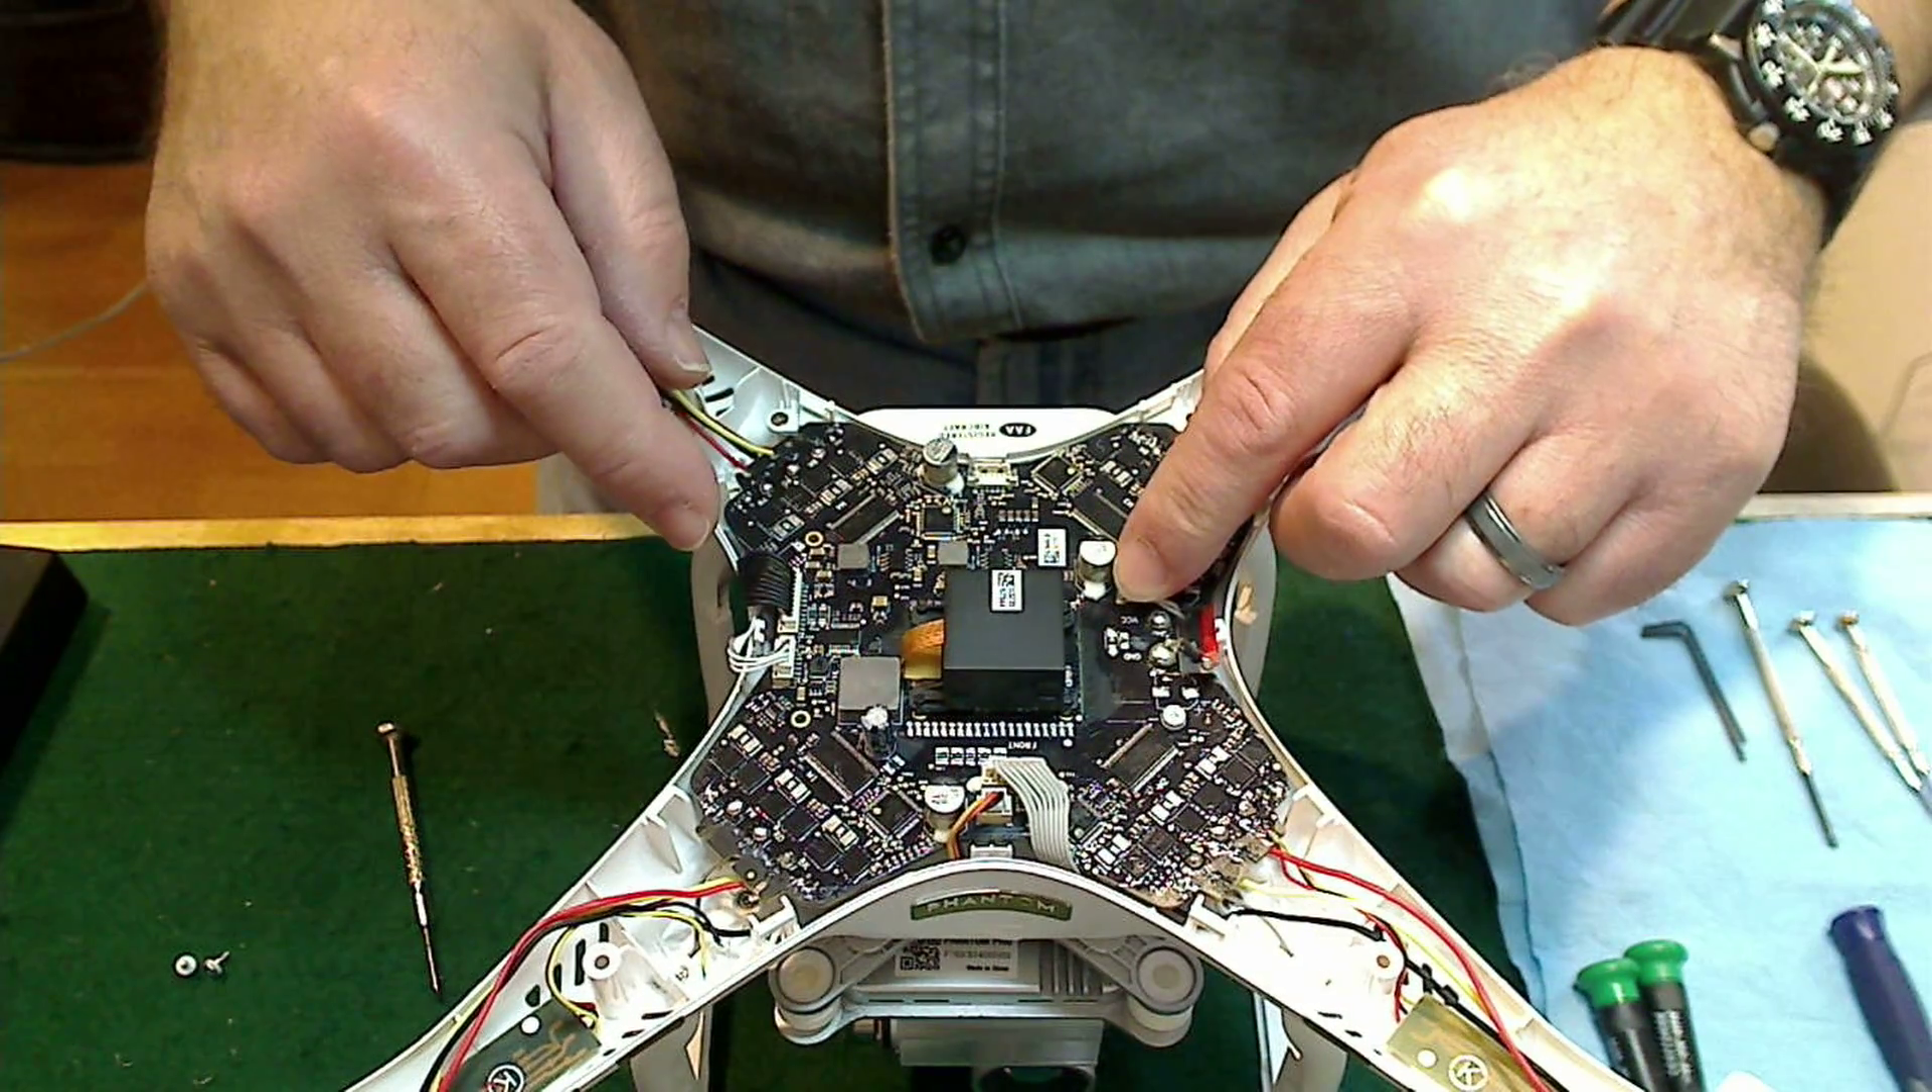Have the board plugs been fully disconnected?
No.